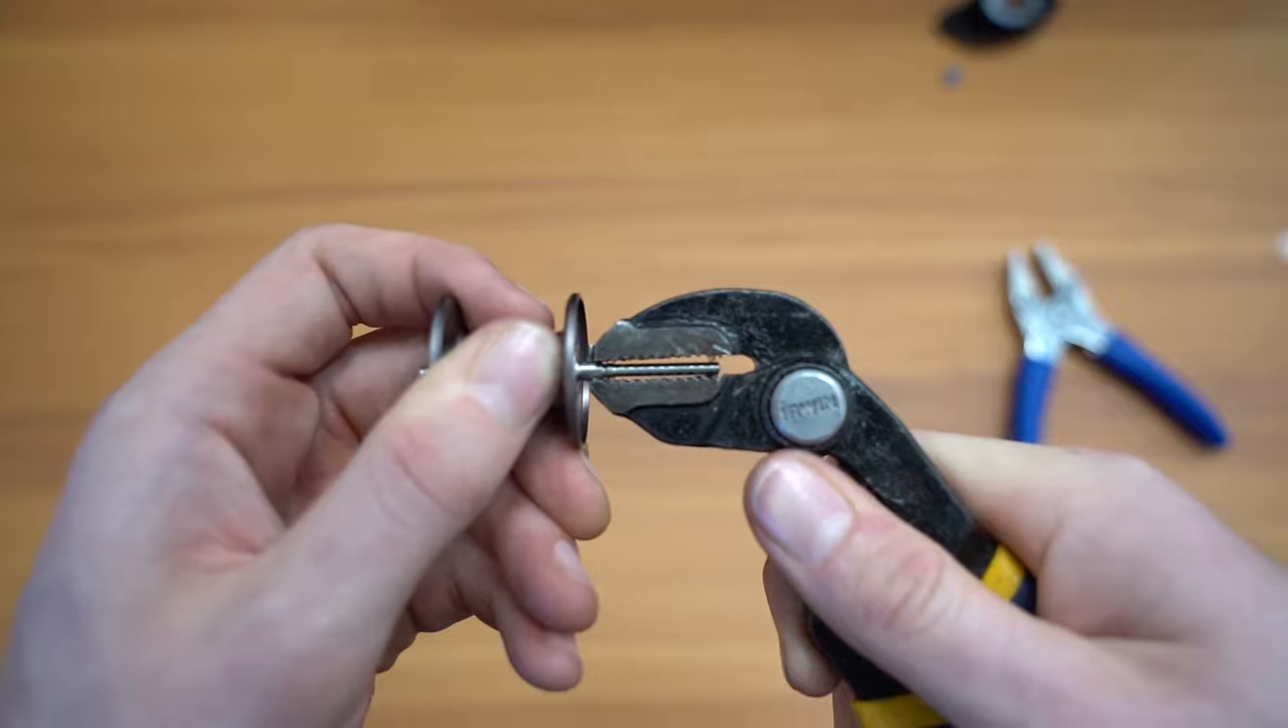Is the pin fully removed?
No.